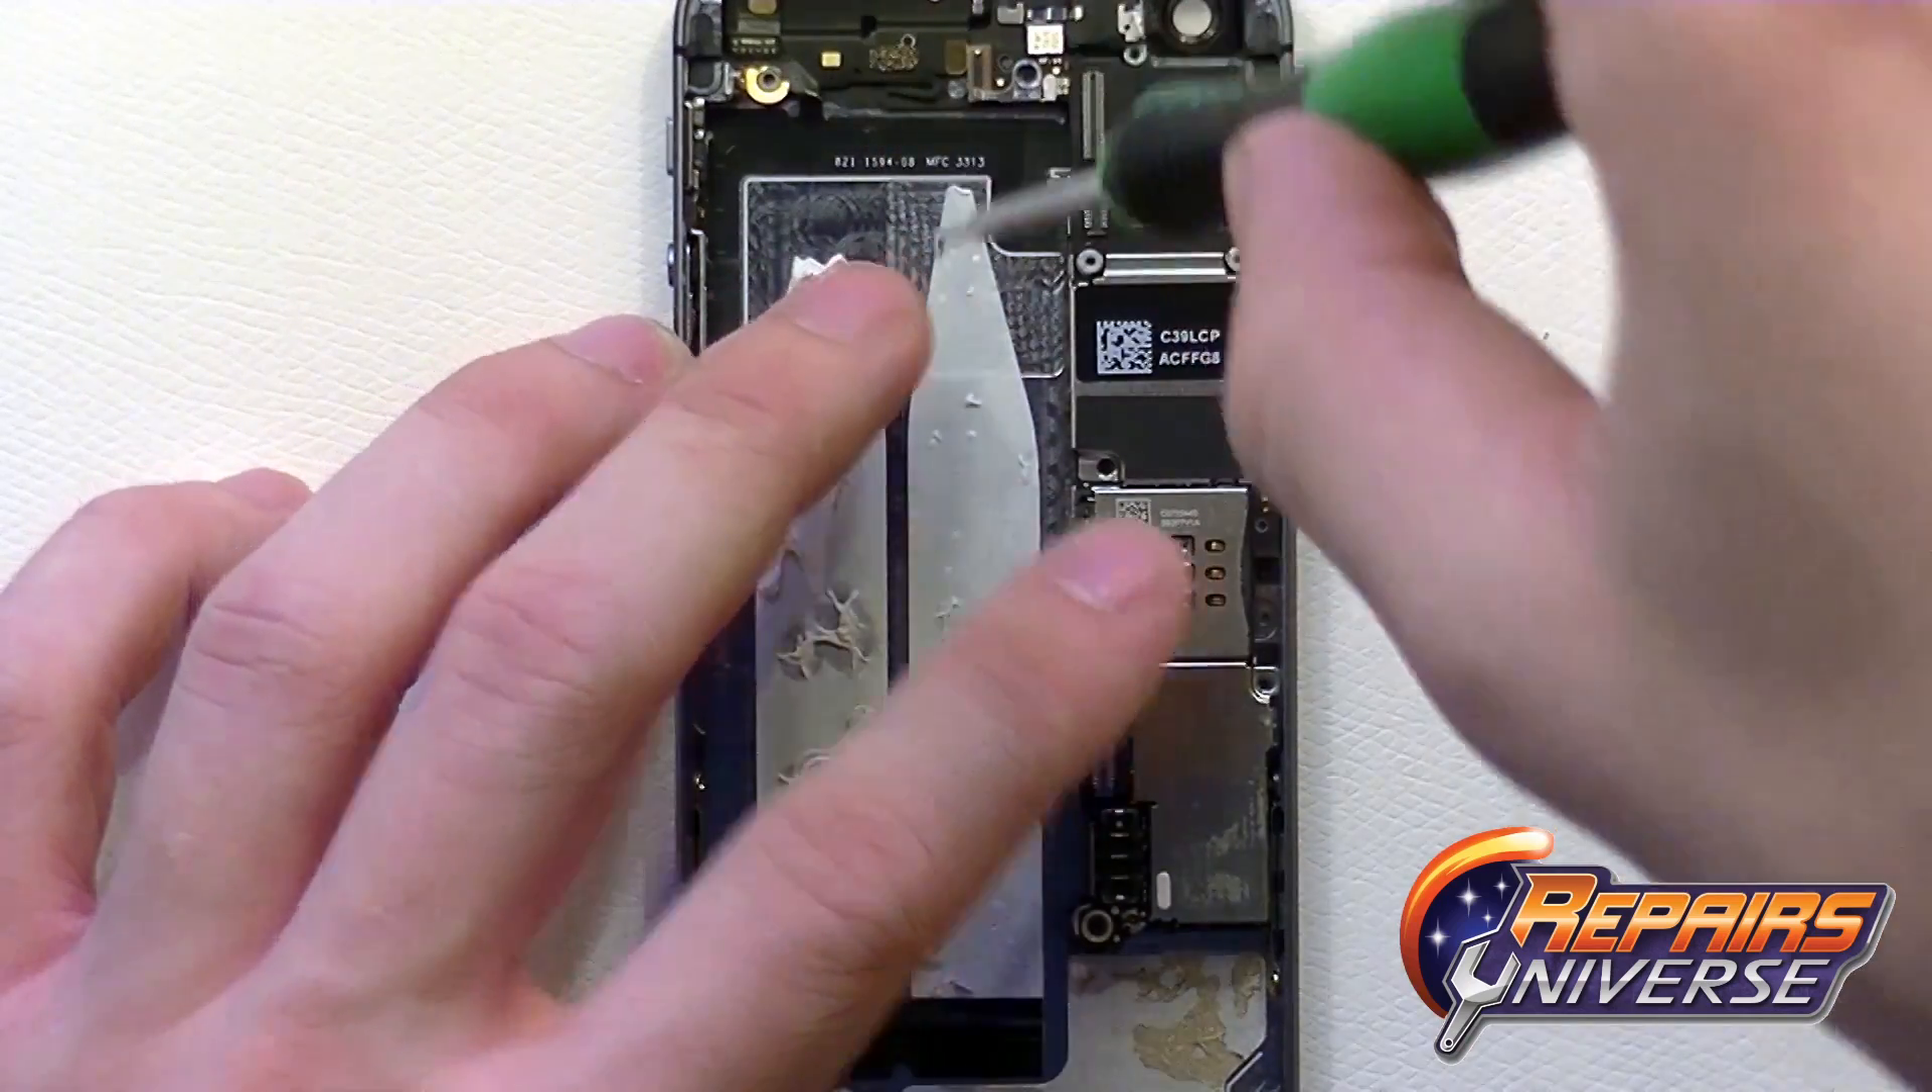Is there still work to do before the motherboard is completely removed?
Yes.